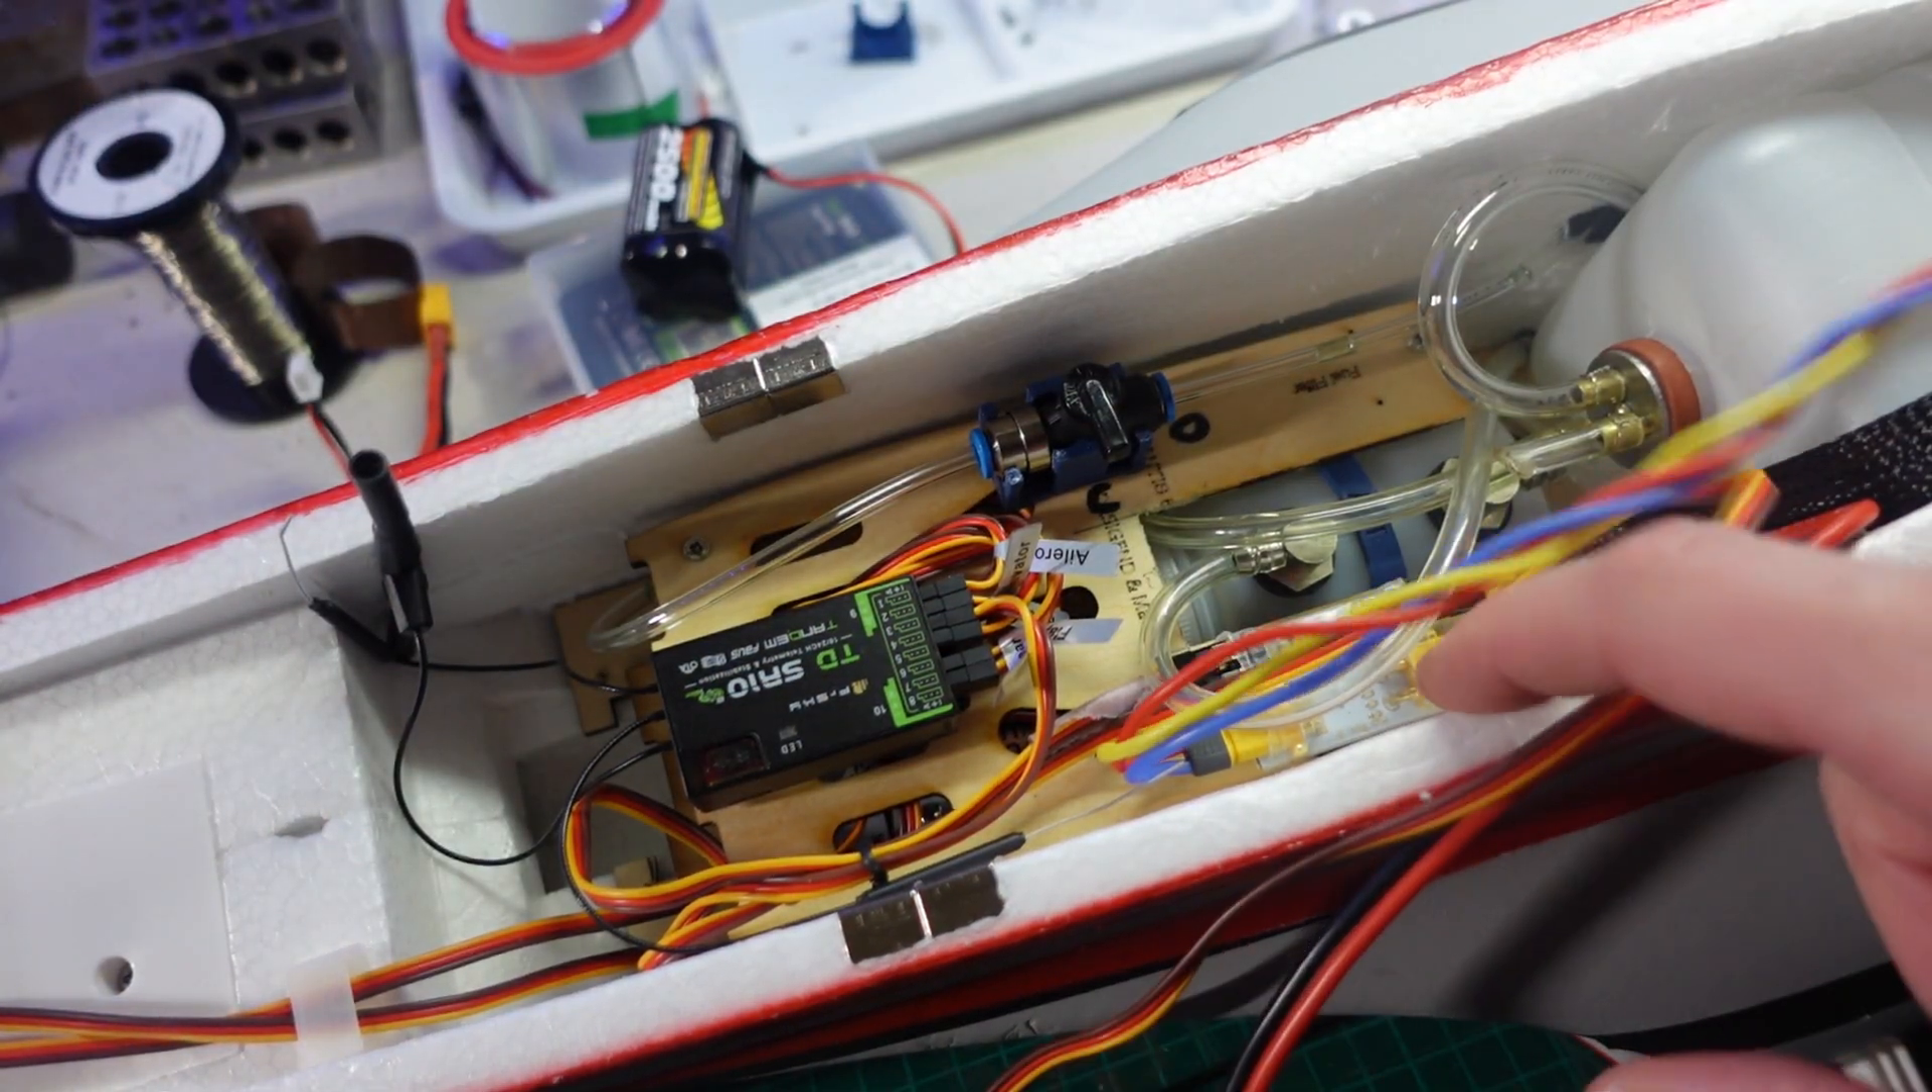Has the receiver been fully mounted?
Yes.